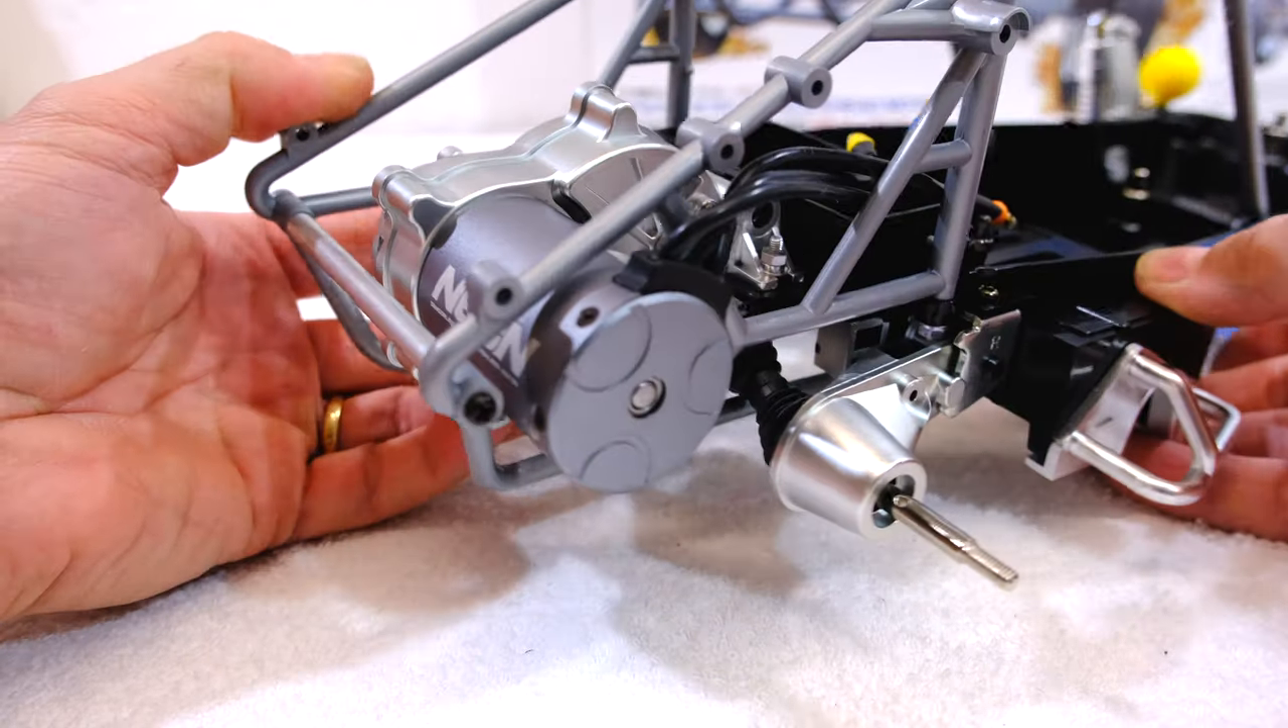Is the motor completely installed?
Yes.